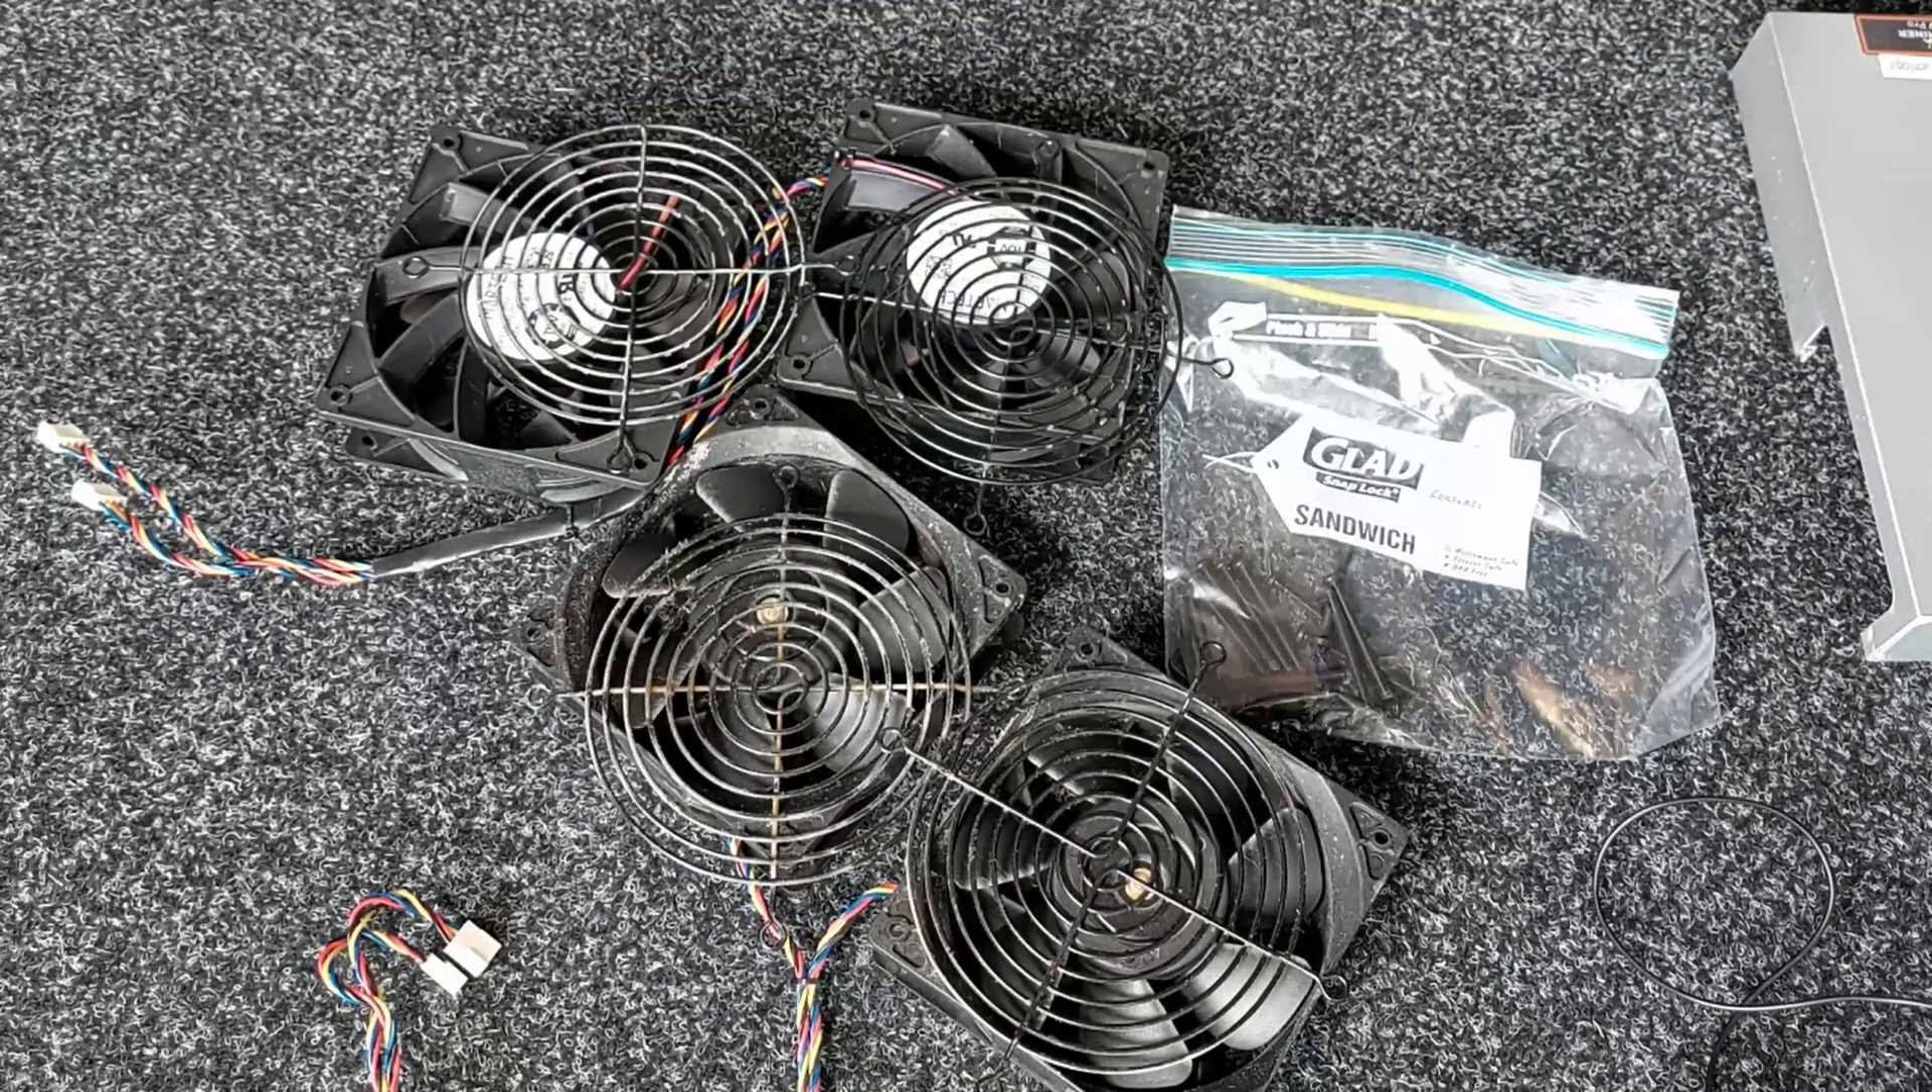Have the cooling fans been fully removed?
Yes.